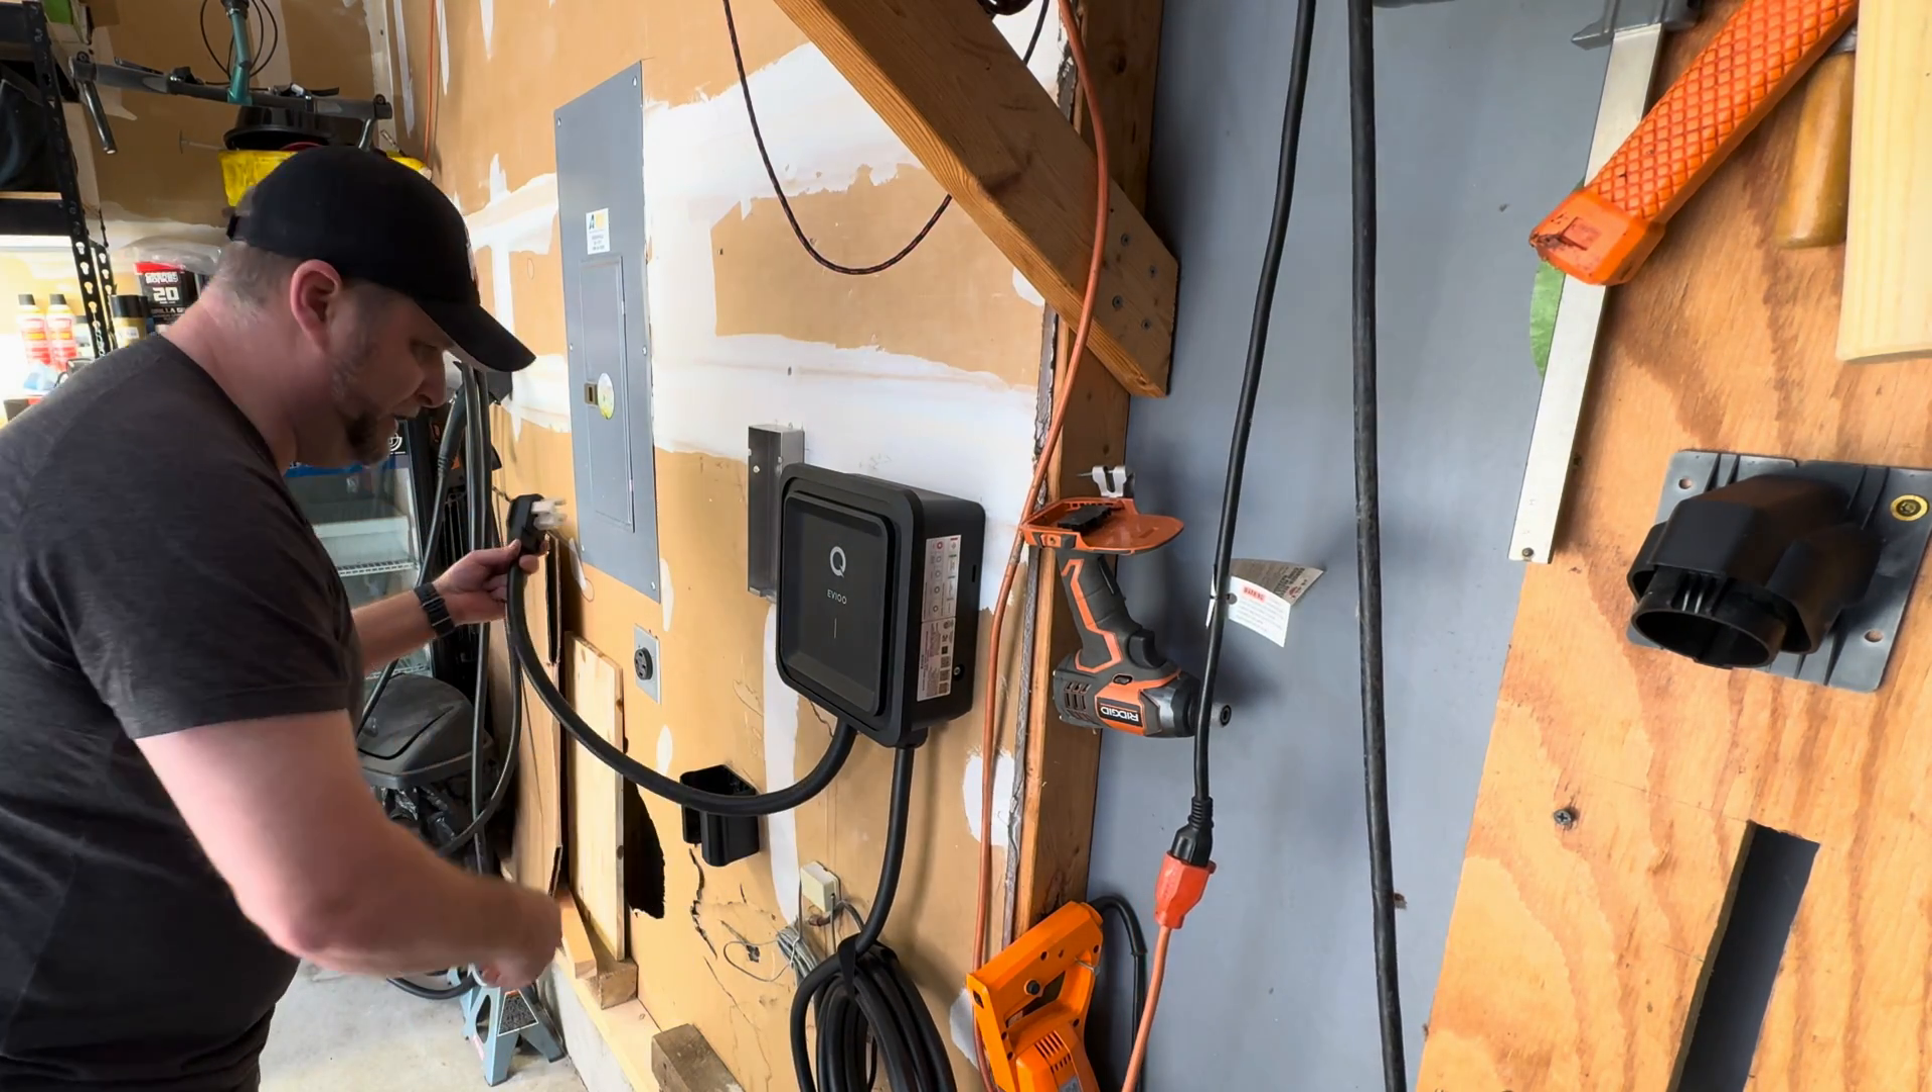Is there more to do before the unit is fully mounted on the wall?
No.